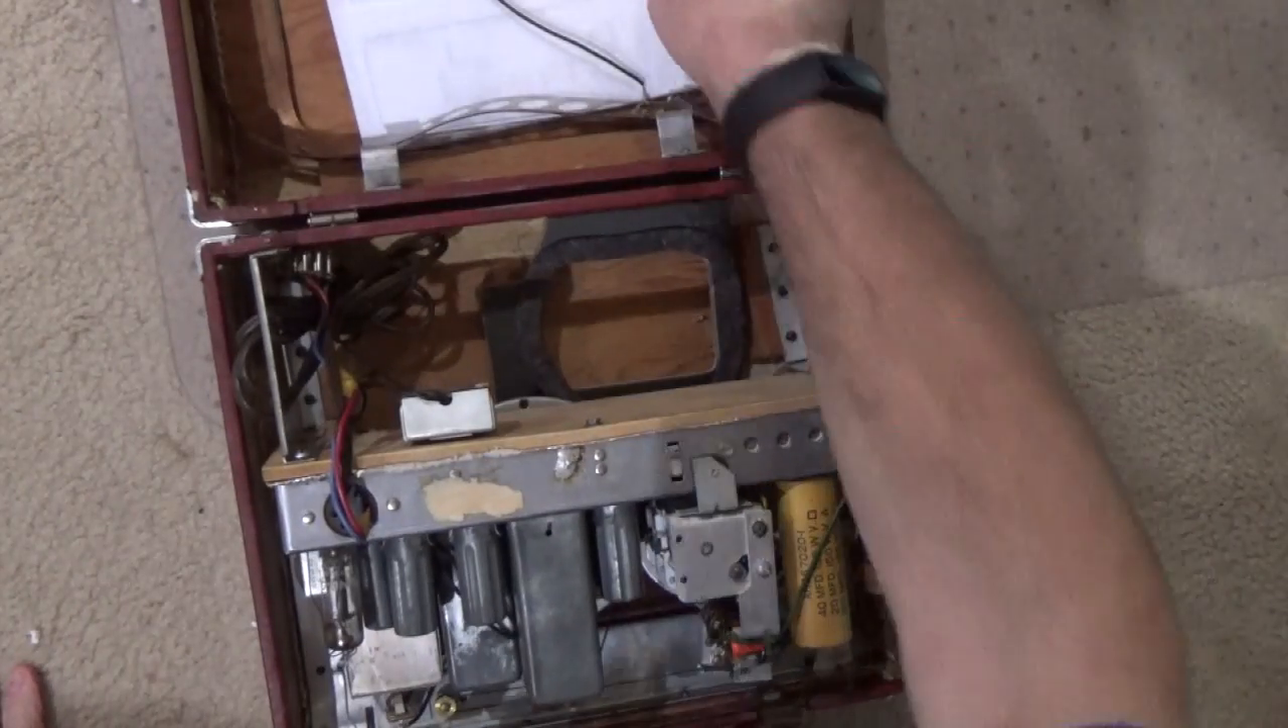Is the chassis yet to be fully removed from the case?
Yes.